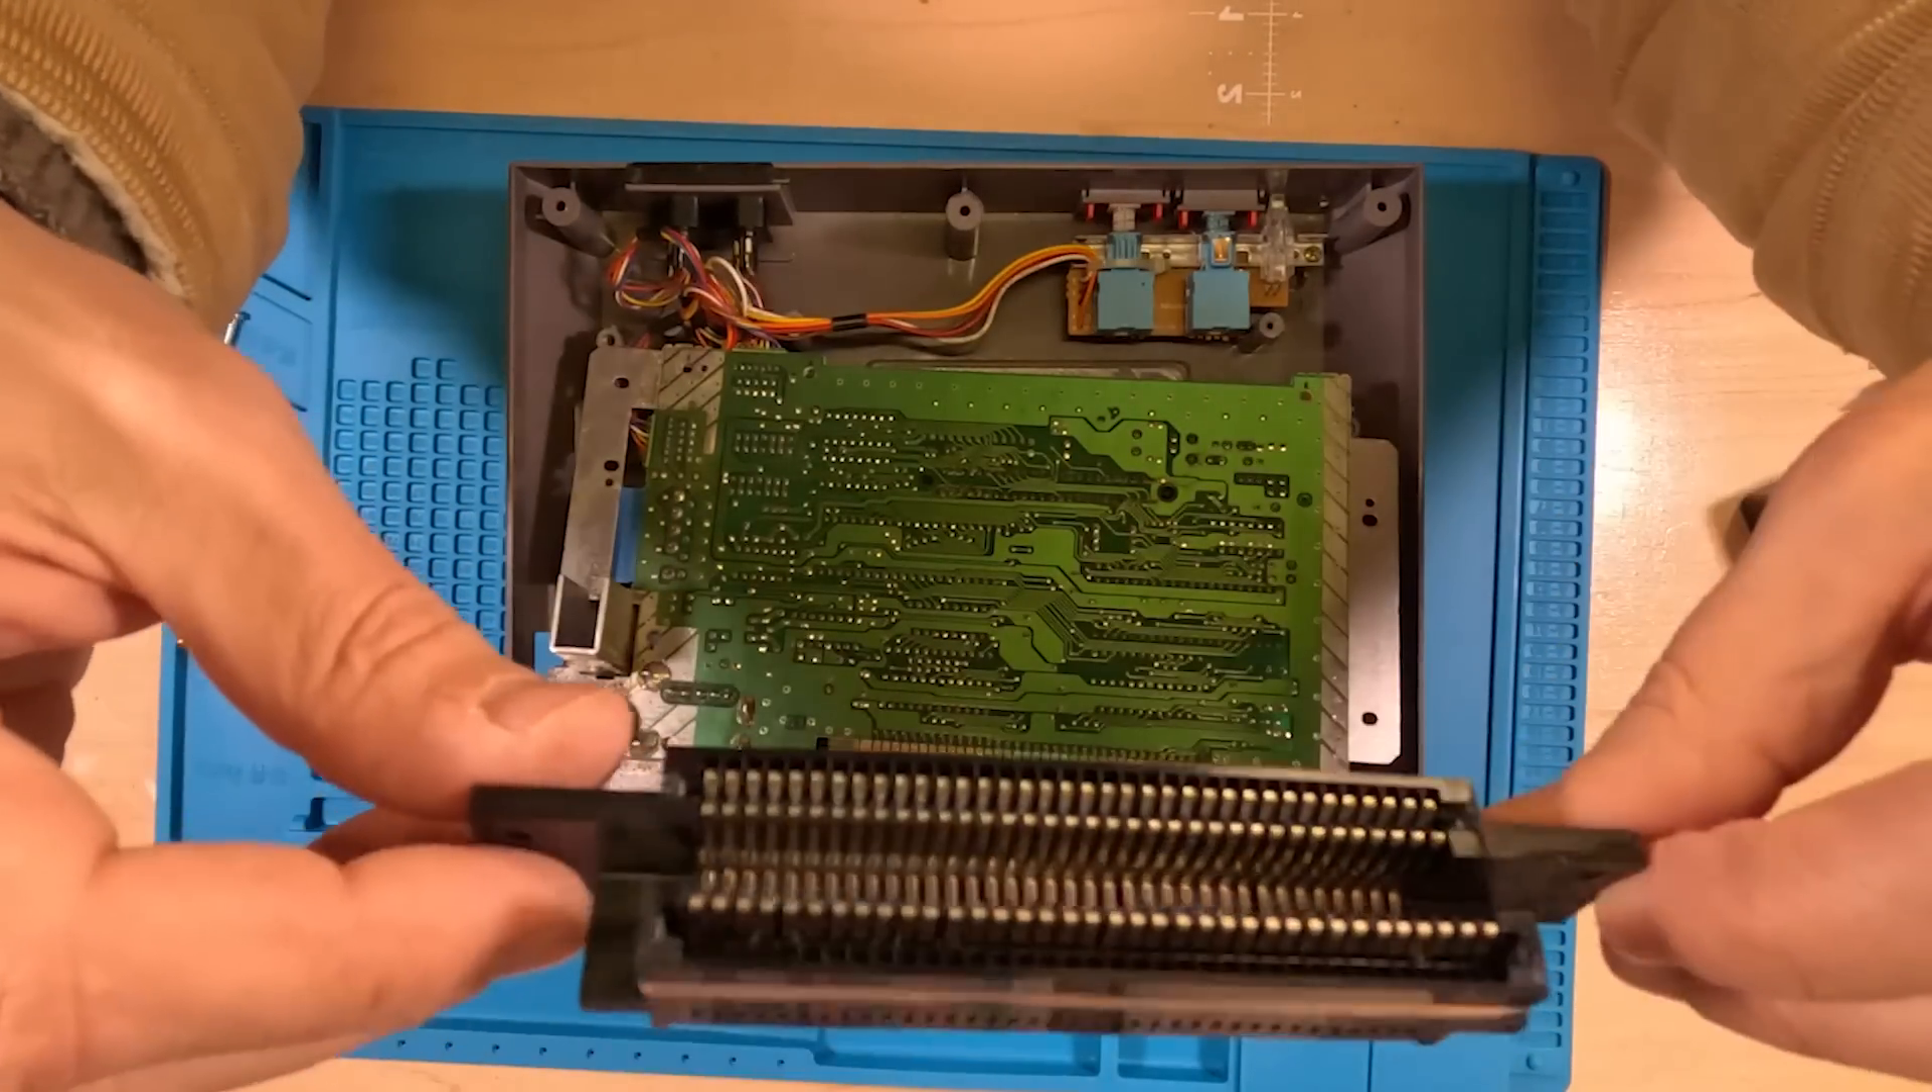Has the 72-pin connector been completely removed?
Yes.